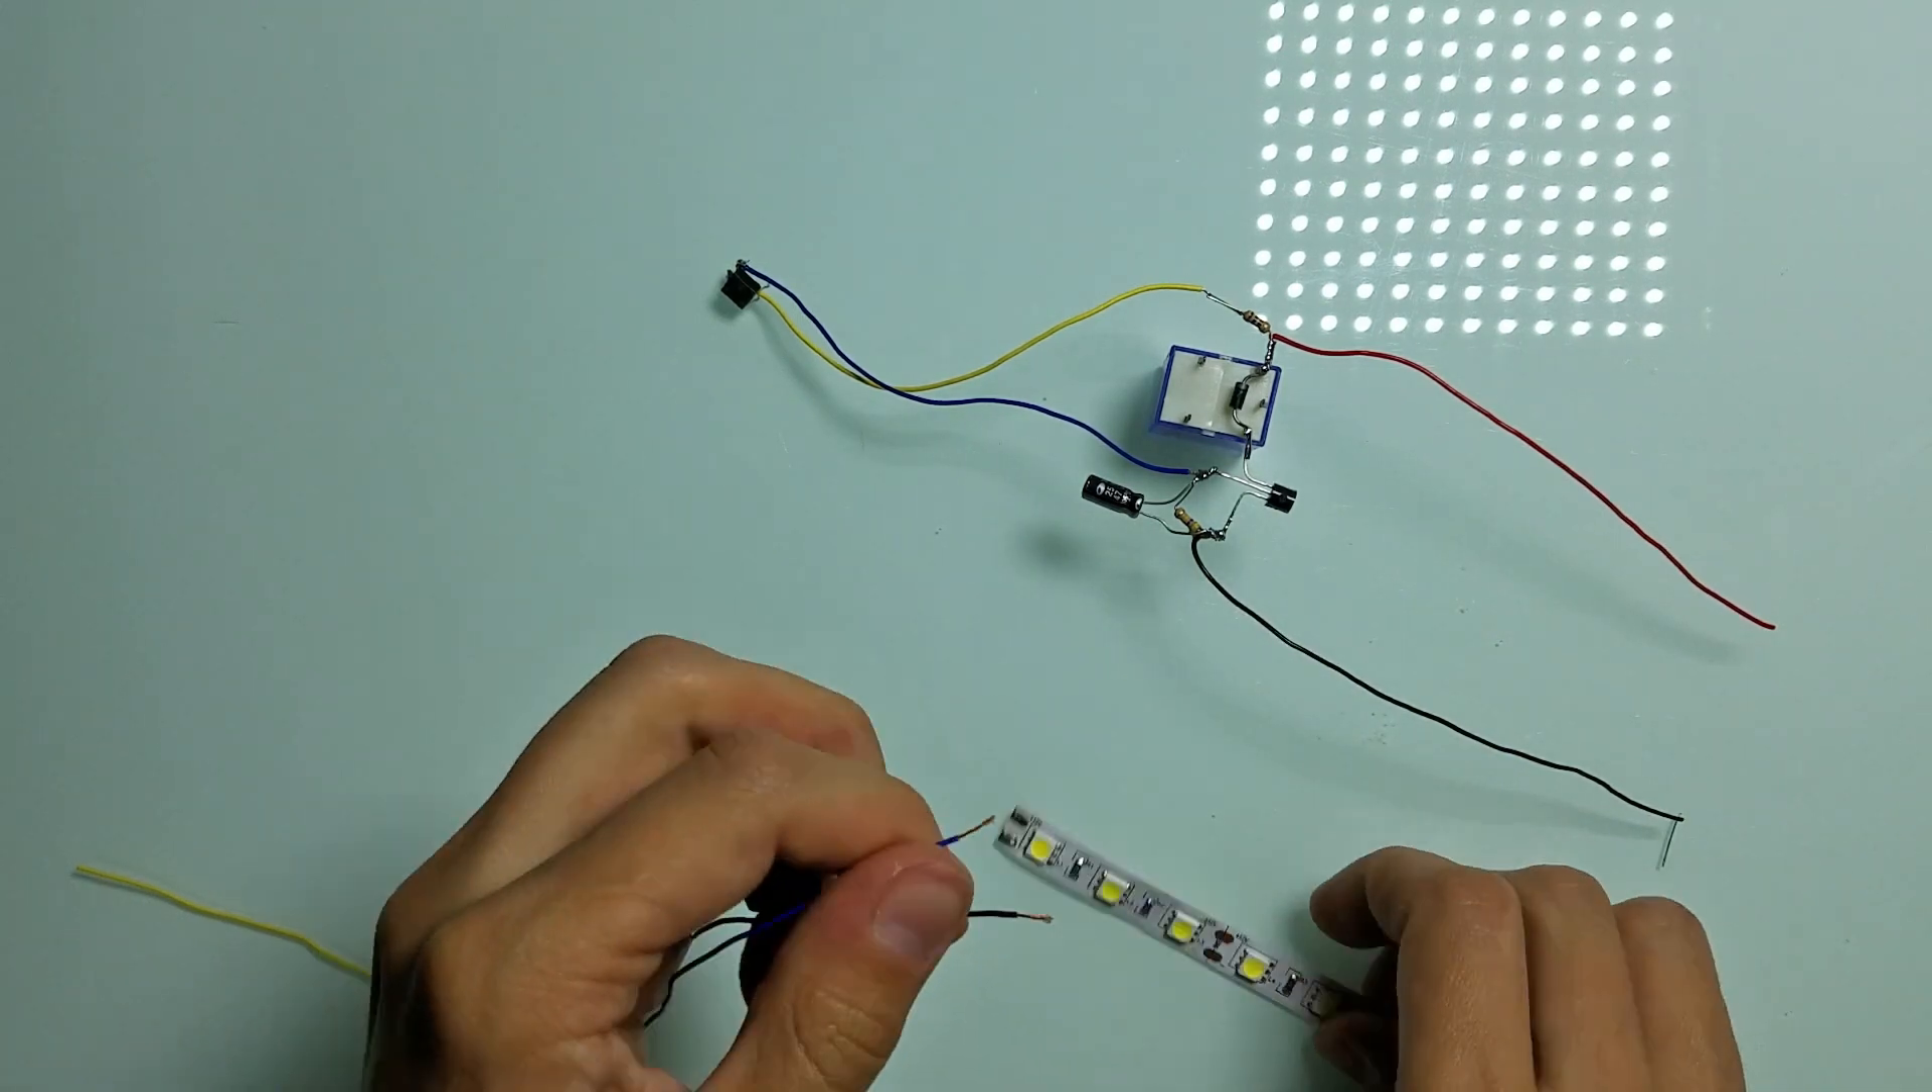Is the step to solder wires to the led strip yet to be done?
Yes.